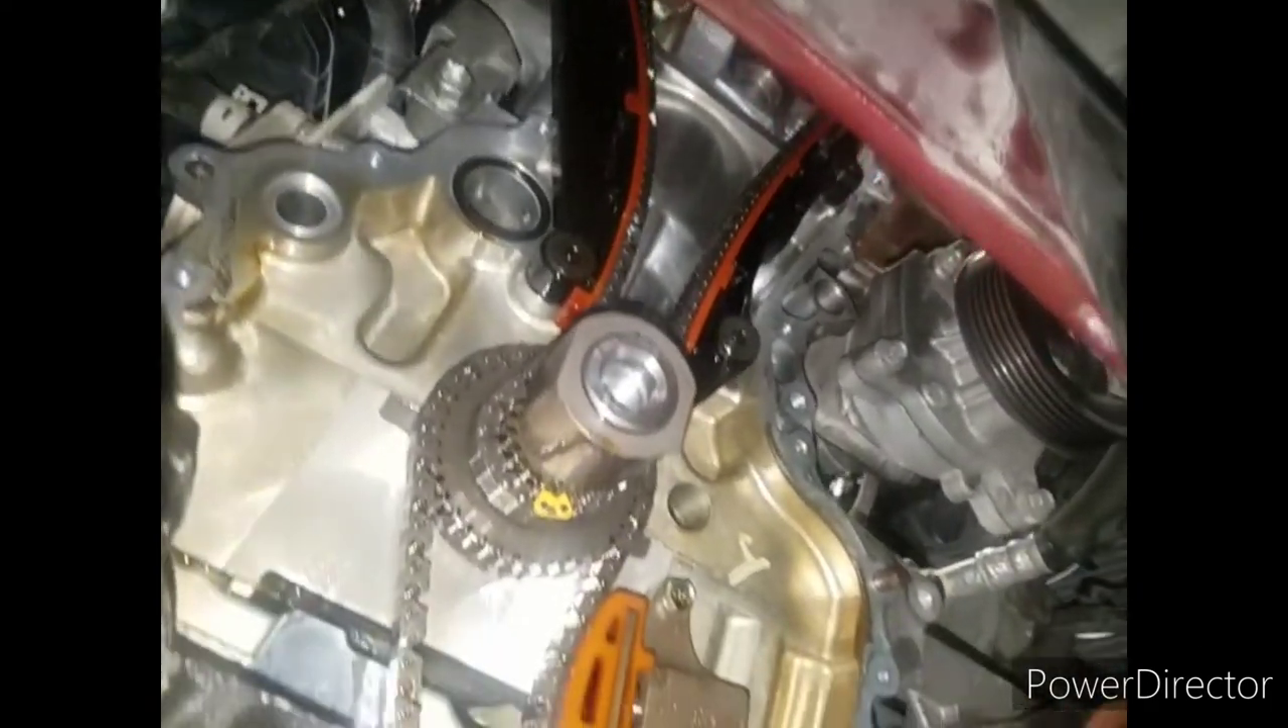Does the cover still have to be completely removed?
No.